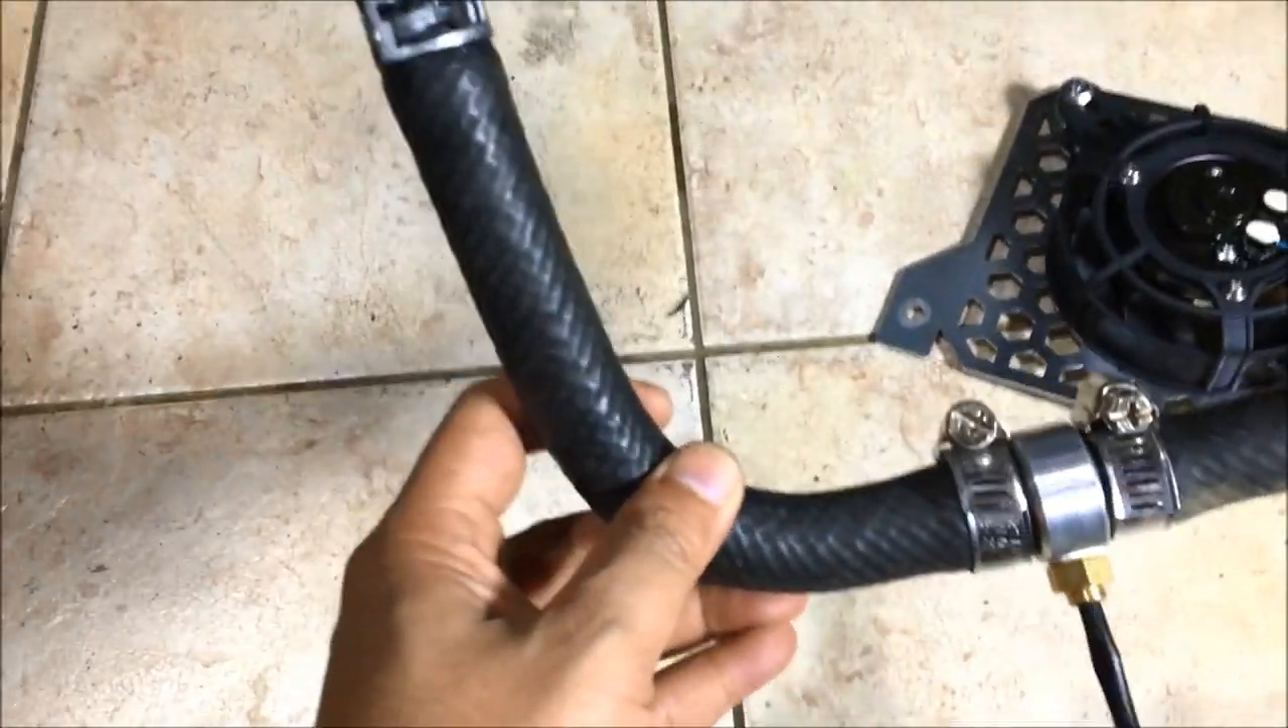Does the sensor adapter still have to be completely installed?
No.